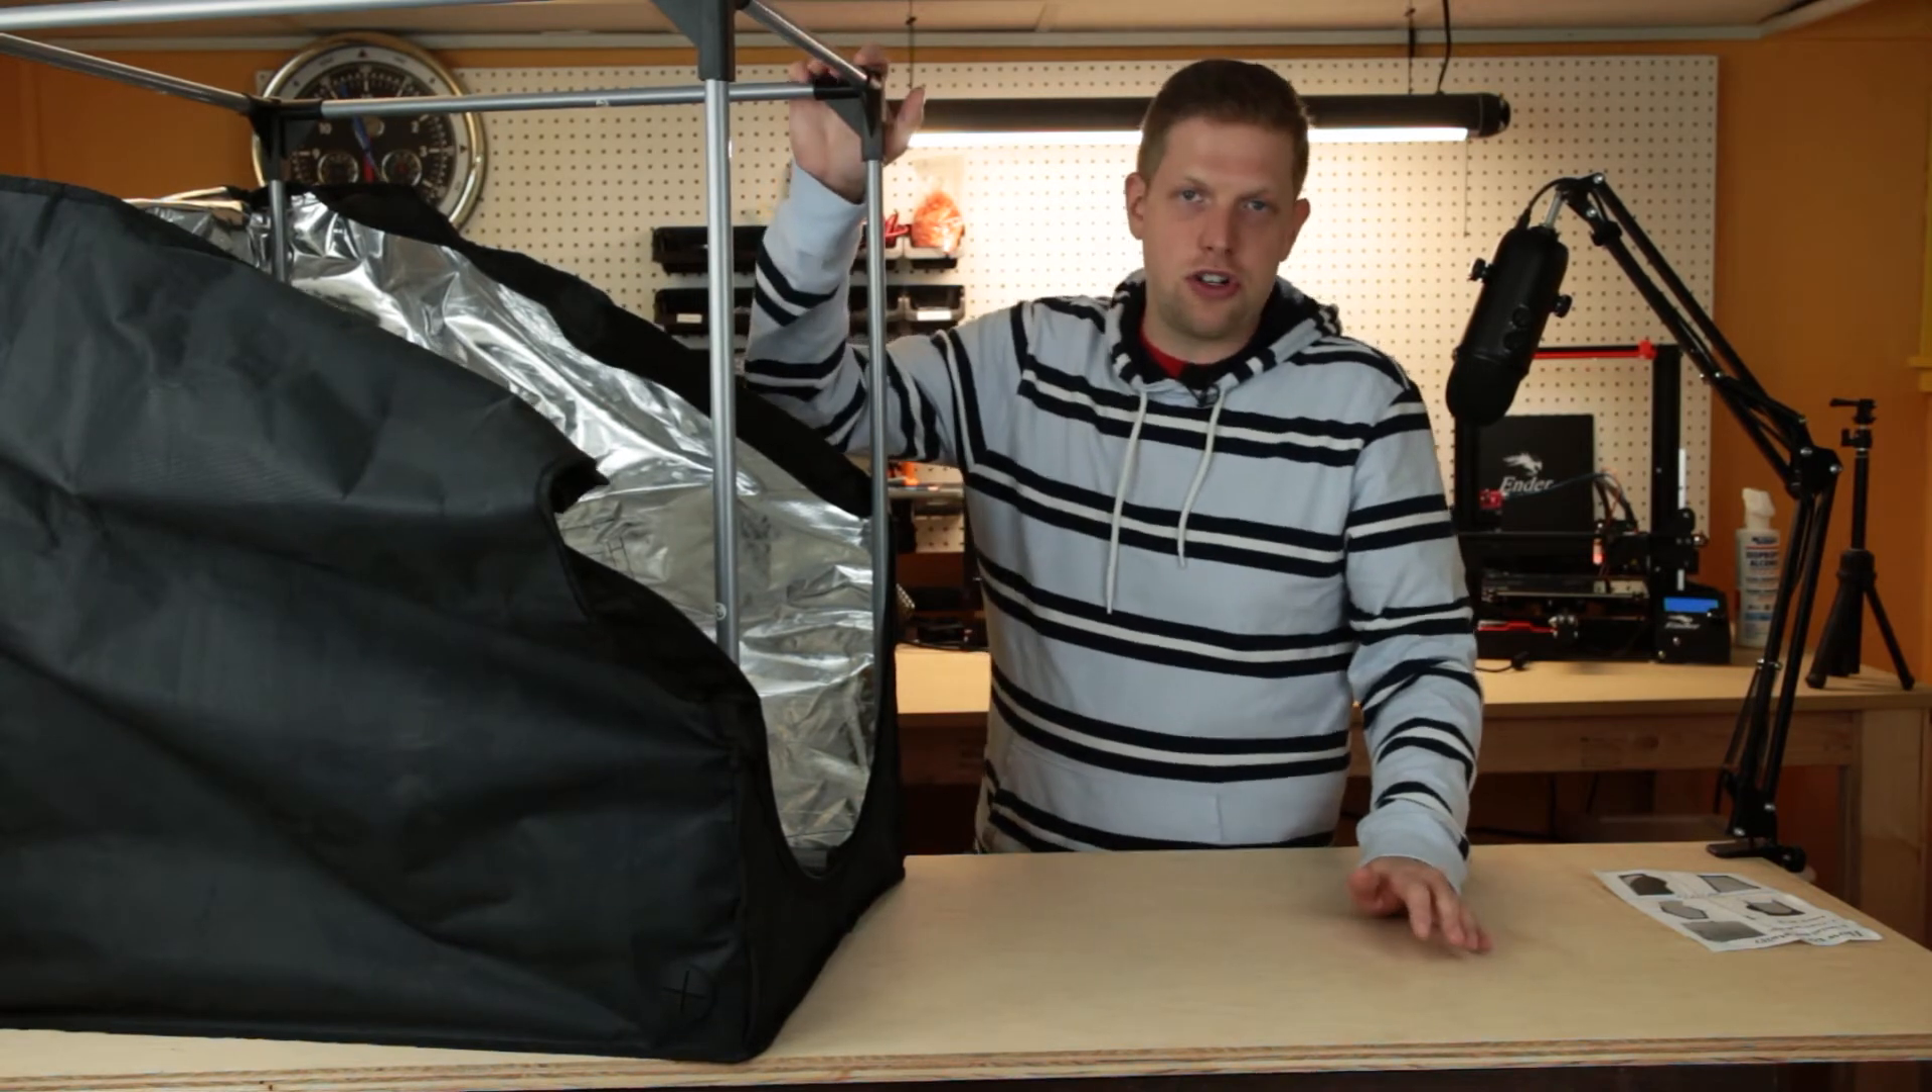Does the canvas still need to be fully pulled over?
Yes.